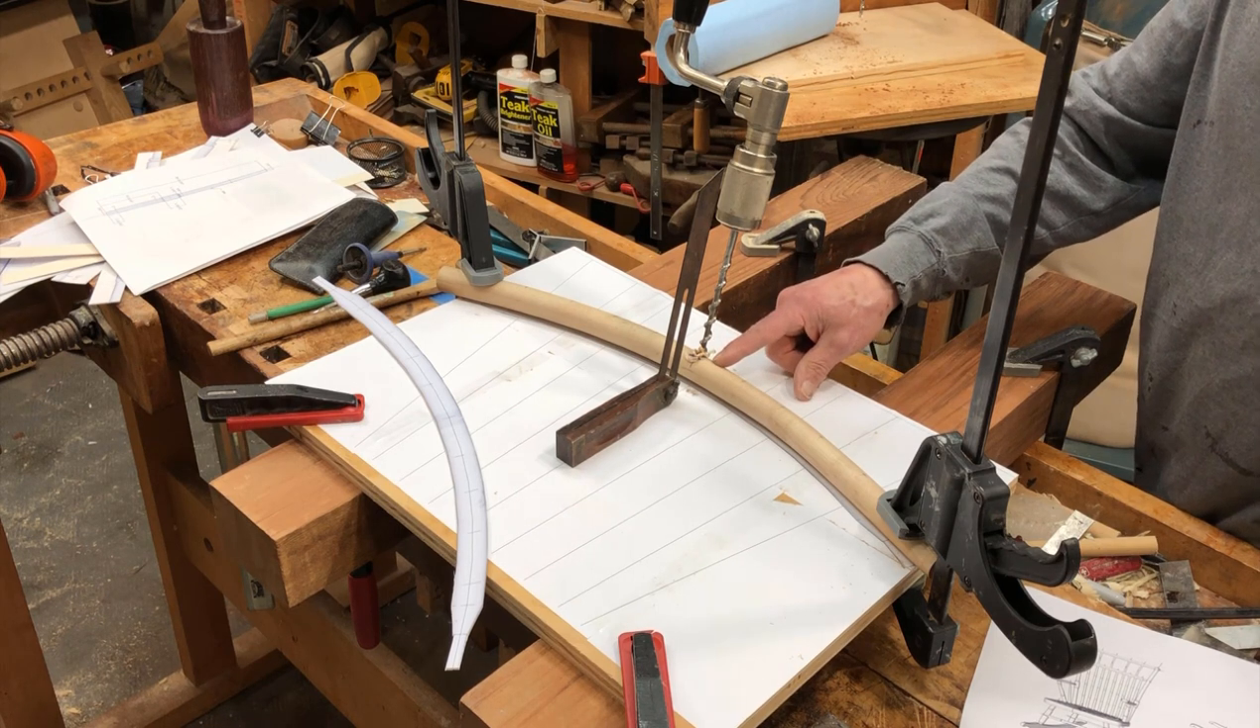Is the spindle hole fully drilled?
No.